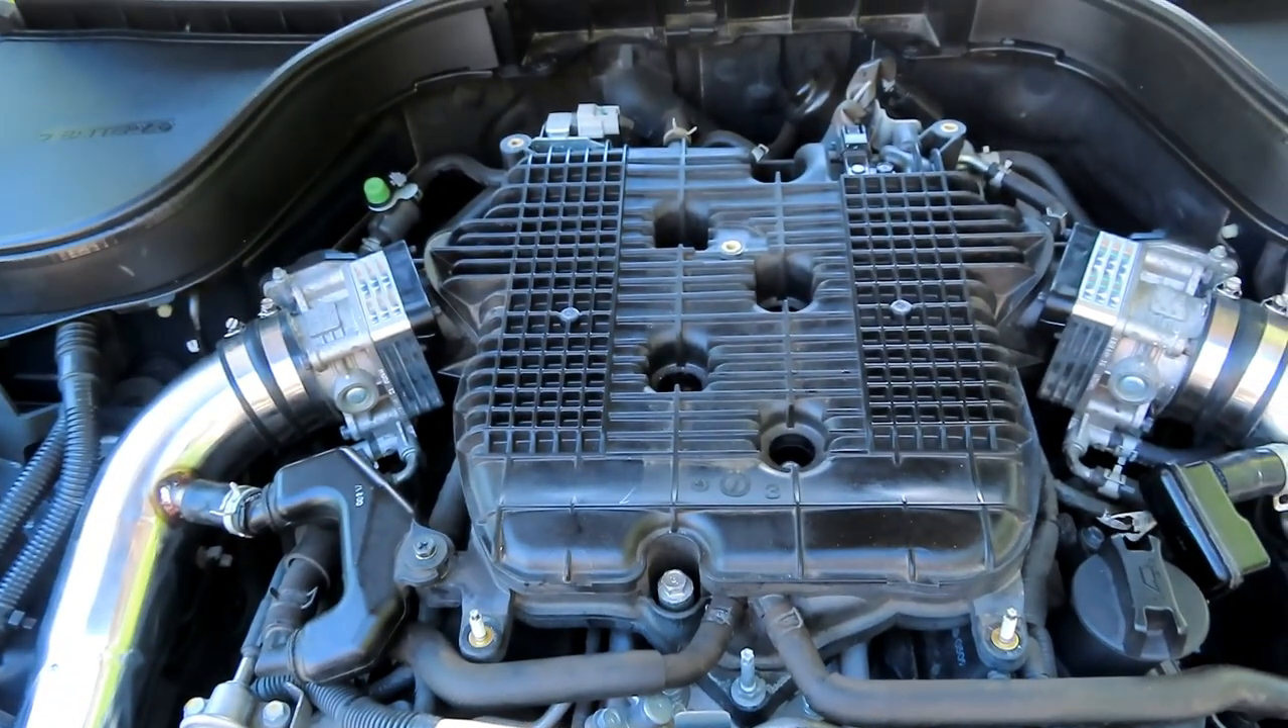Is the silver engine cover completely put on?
No.